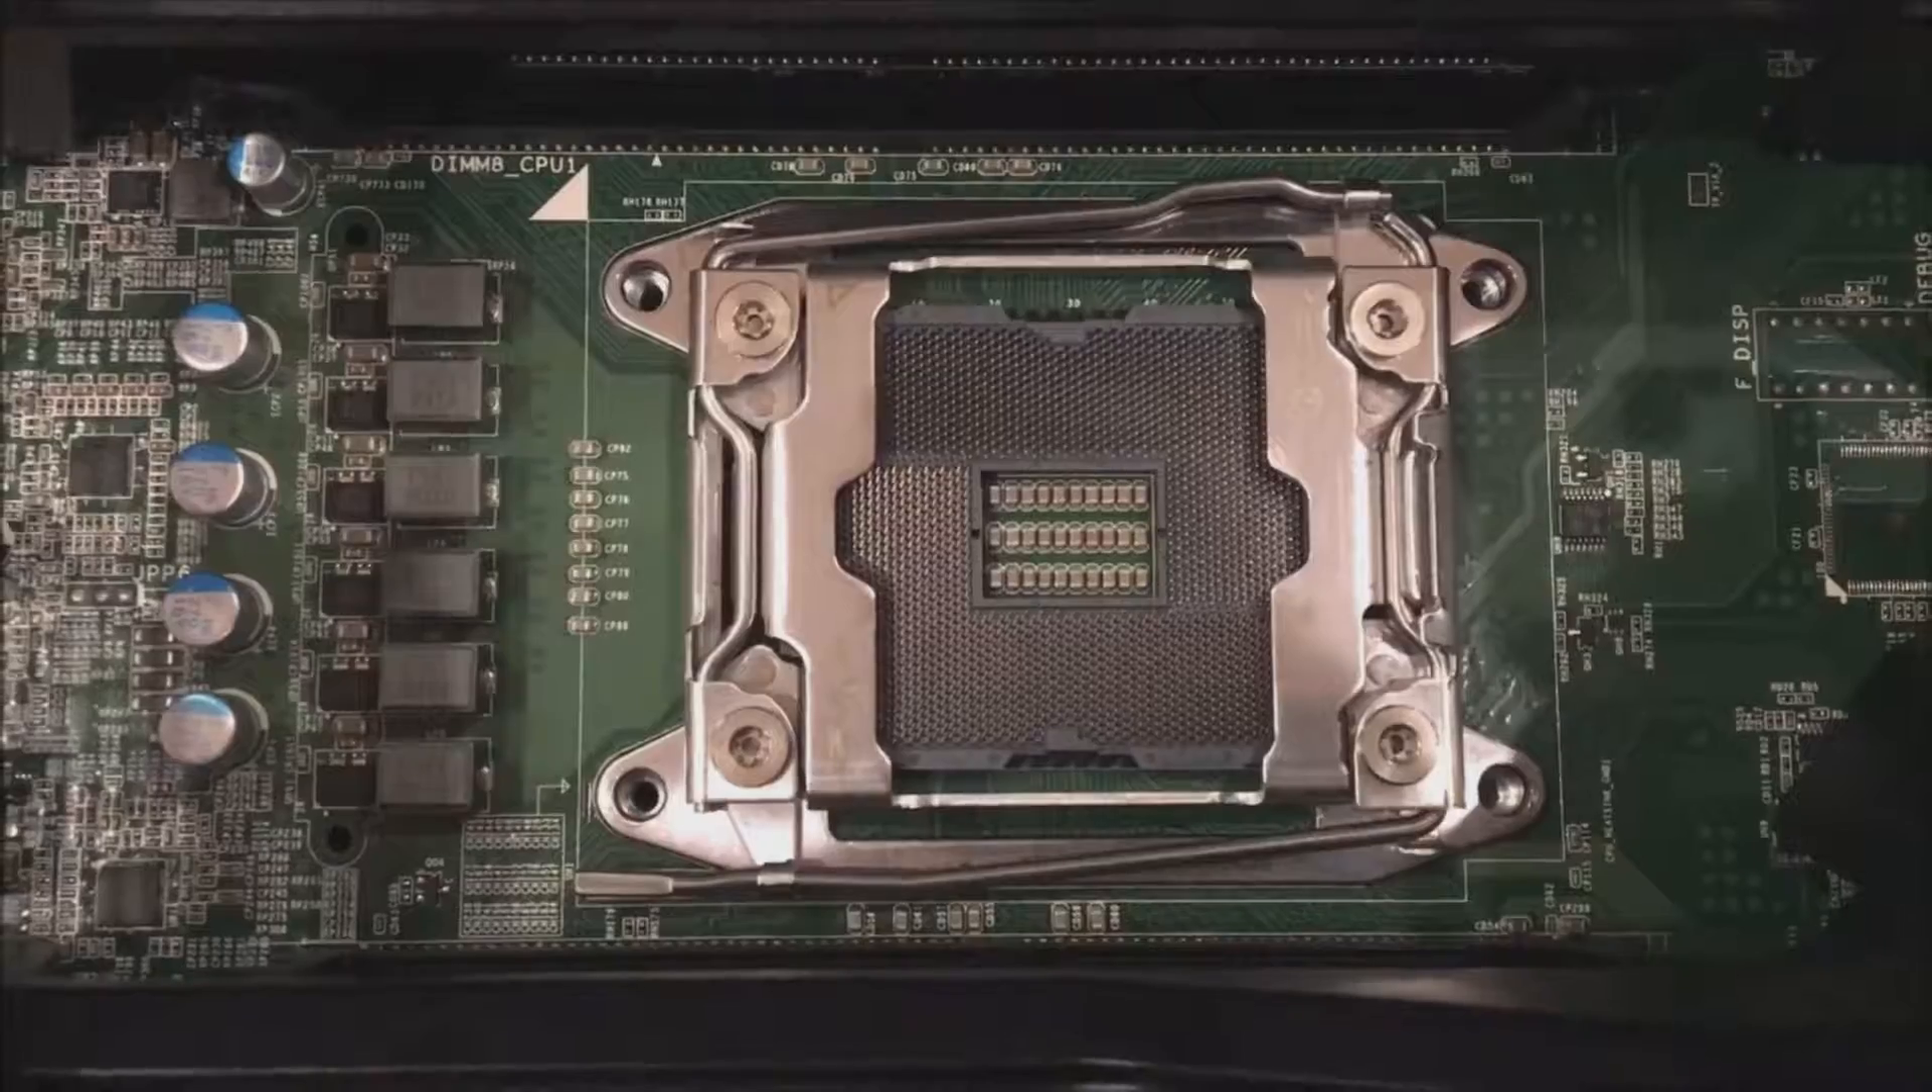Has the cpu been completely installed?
No.